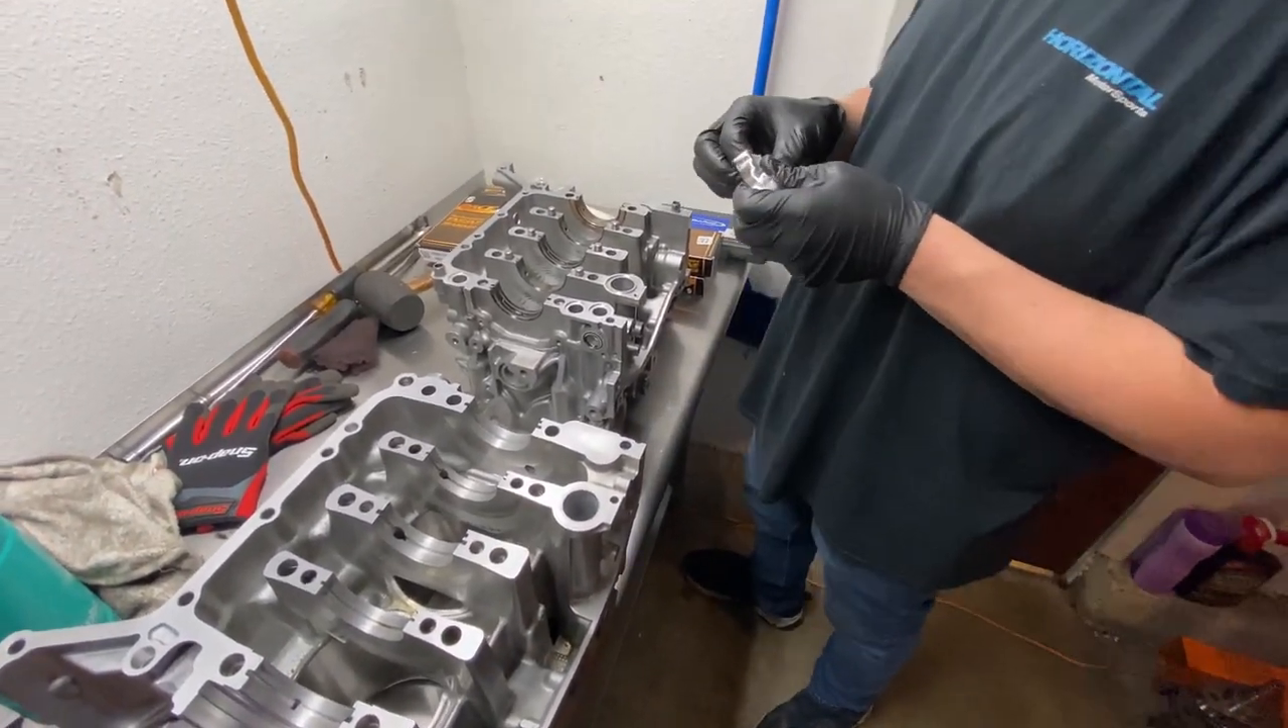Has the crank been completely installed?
No.